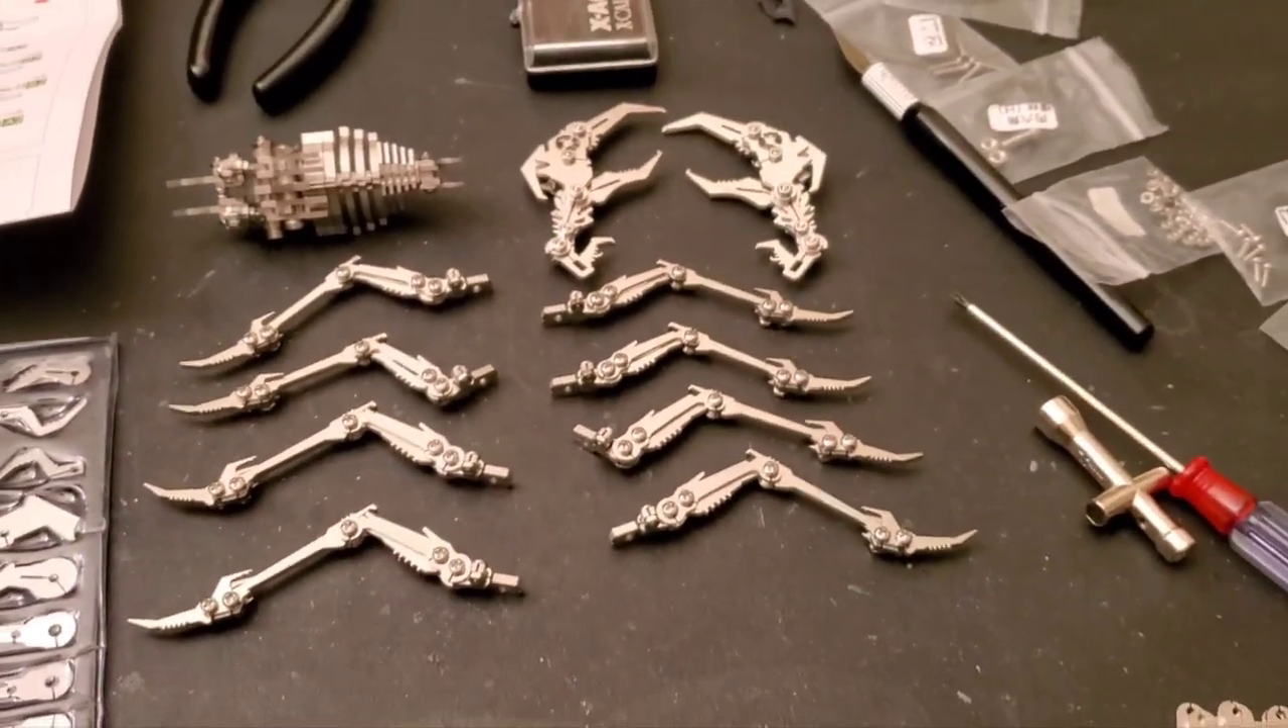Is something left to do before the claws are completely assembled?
No.